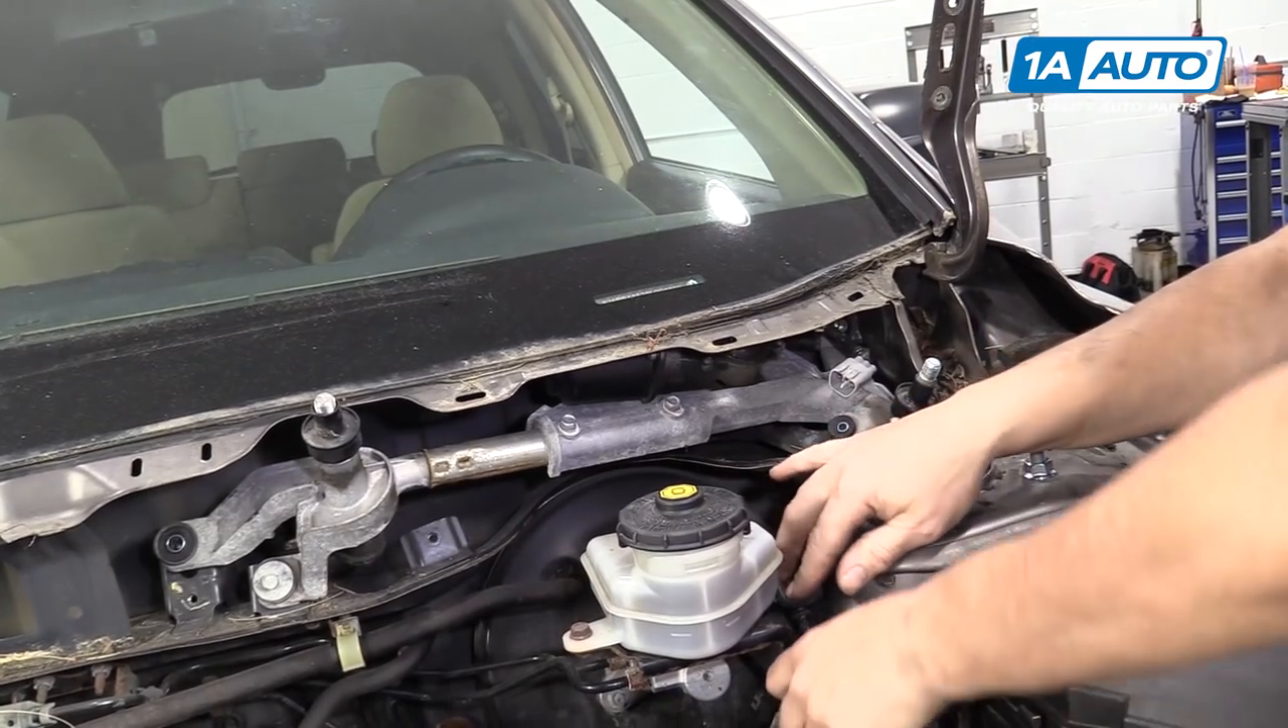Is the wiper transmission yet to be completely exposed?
No.